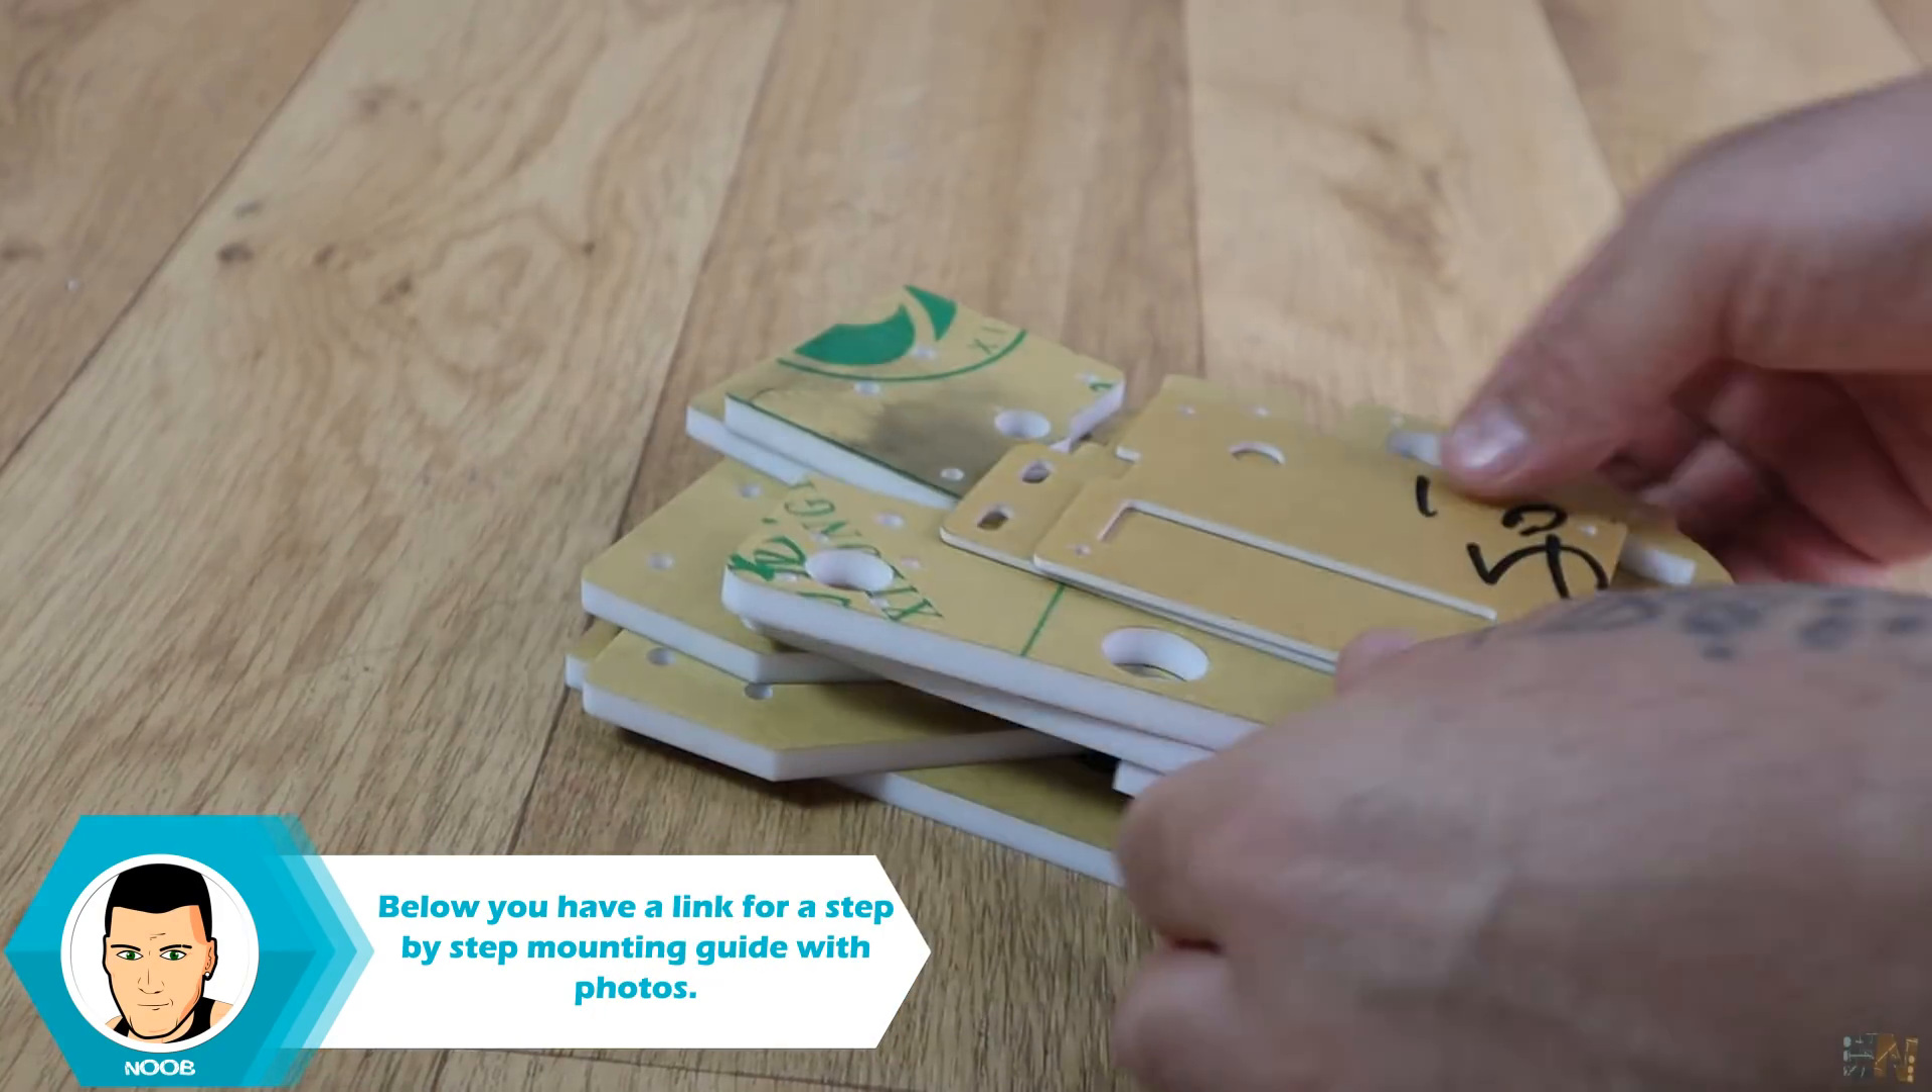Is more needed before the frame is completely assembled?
Yes.